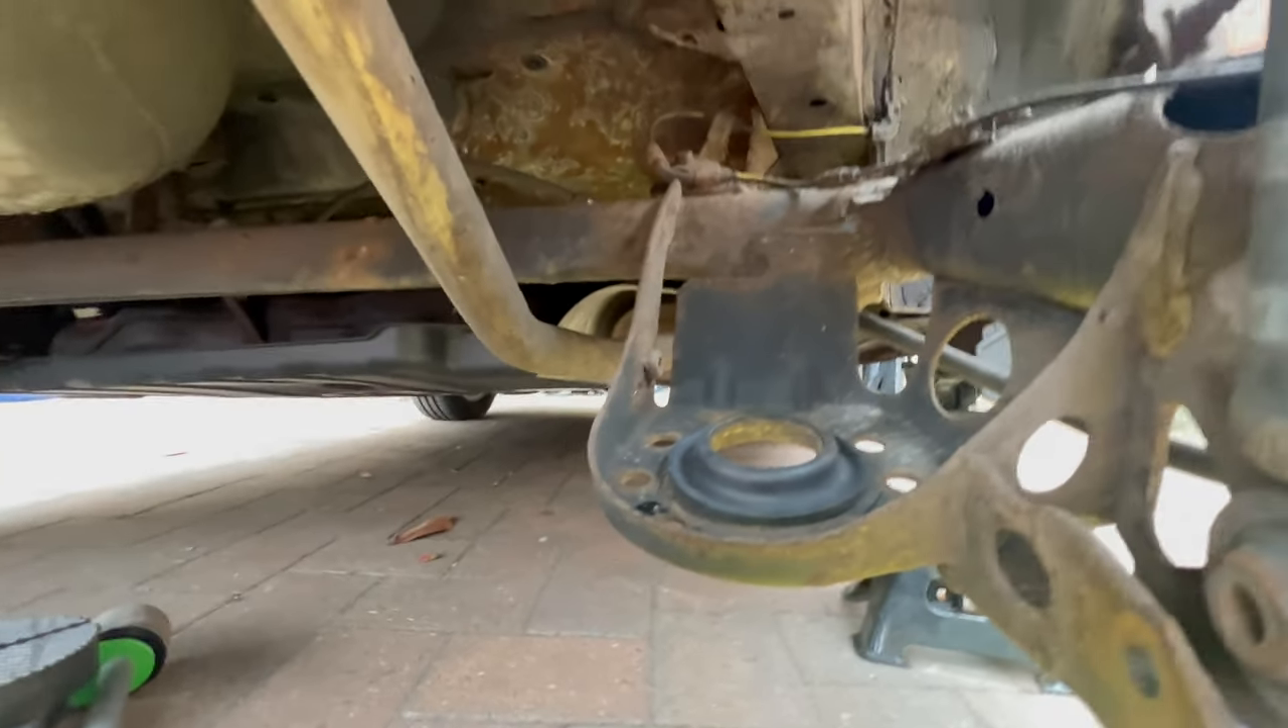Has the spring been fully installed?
No.